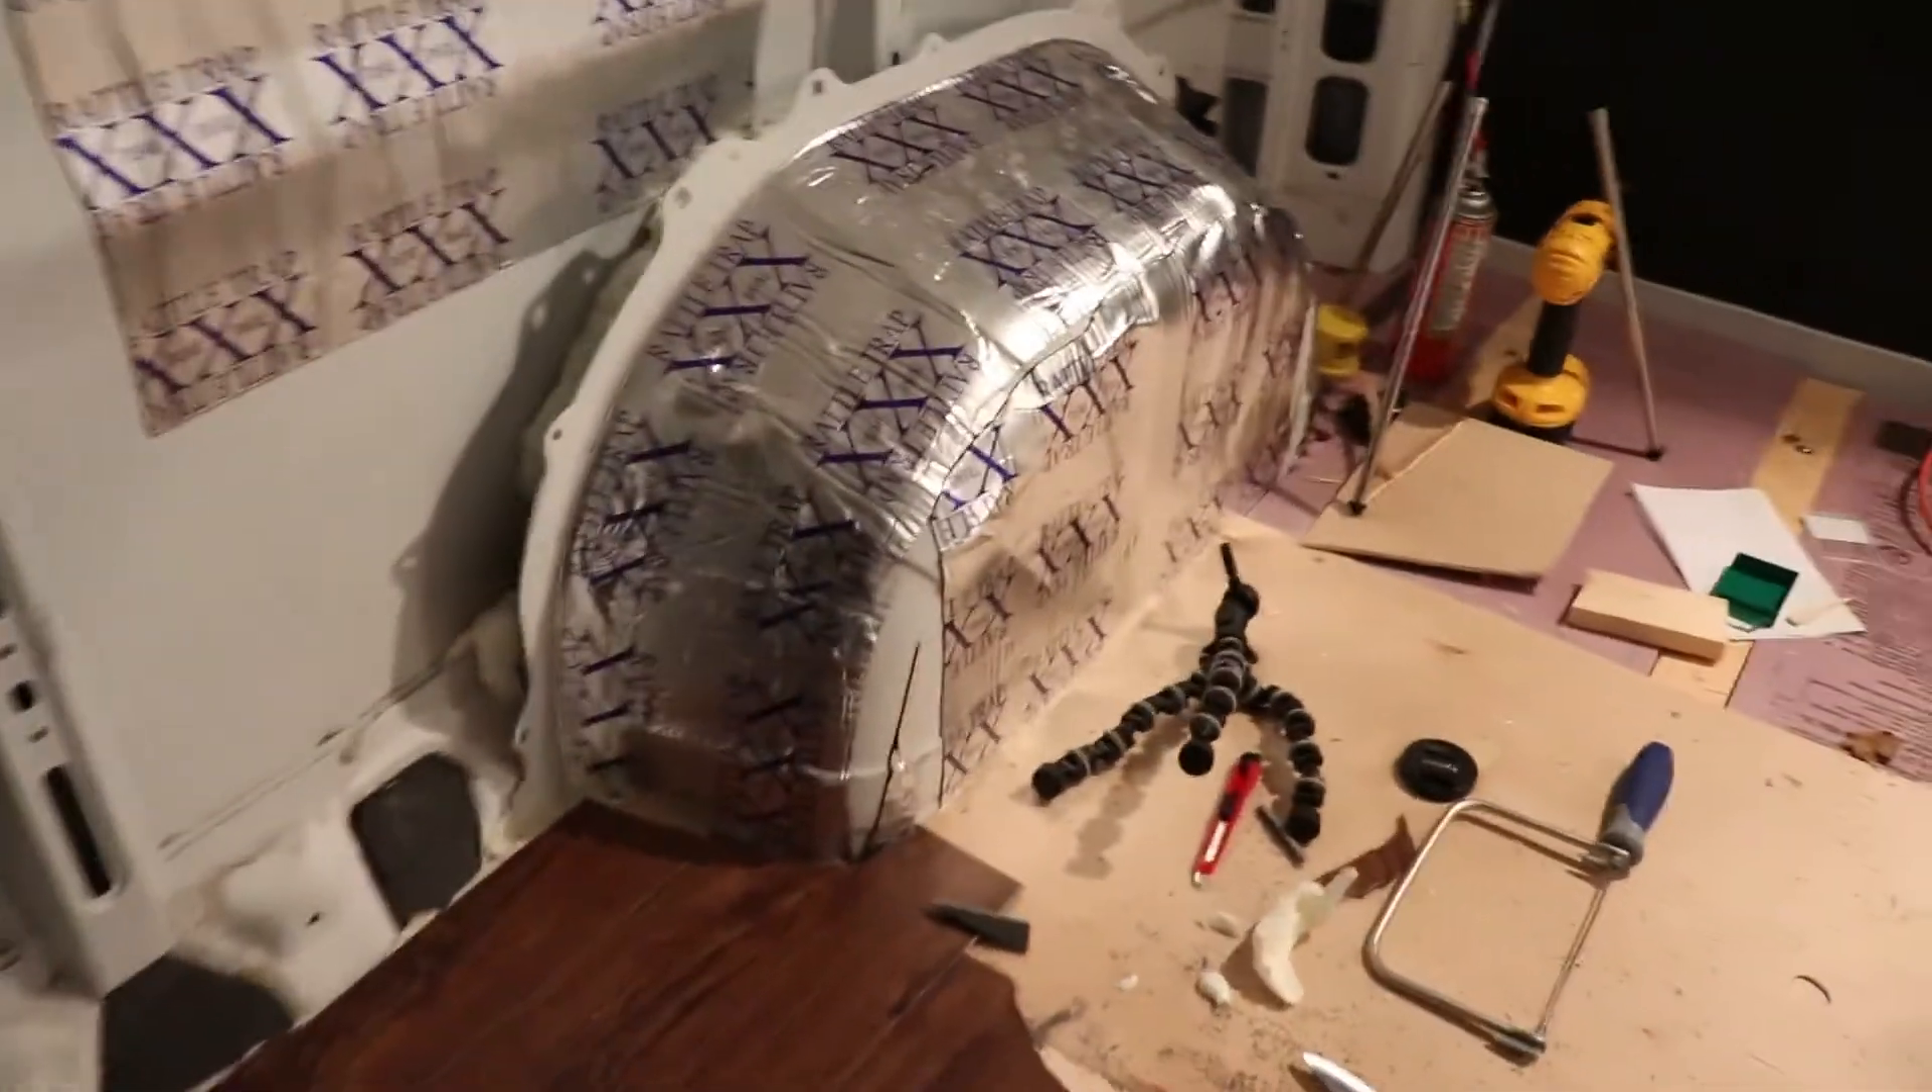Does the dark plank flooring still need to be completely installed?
Yes.